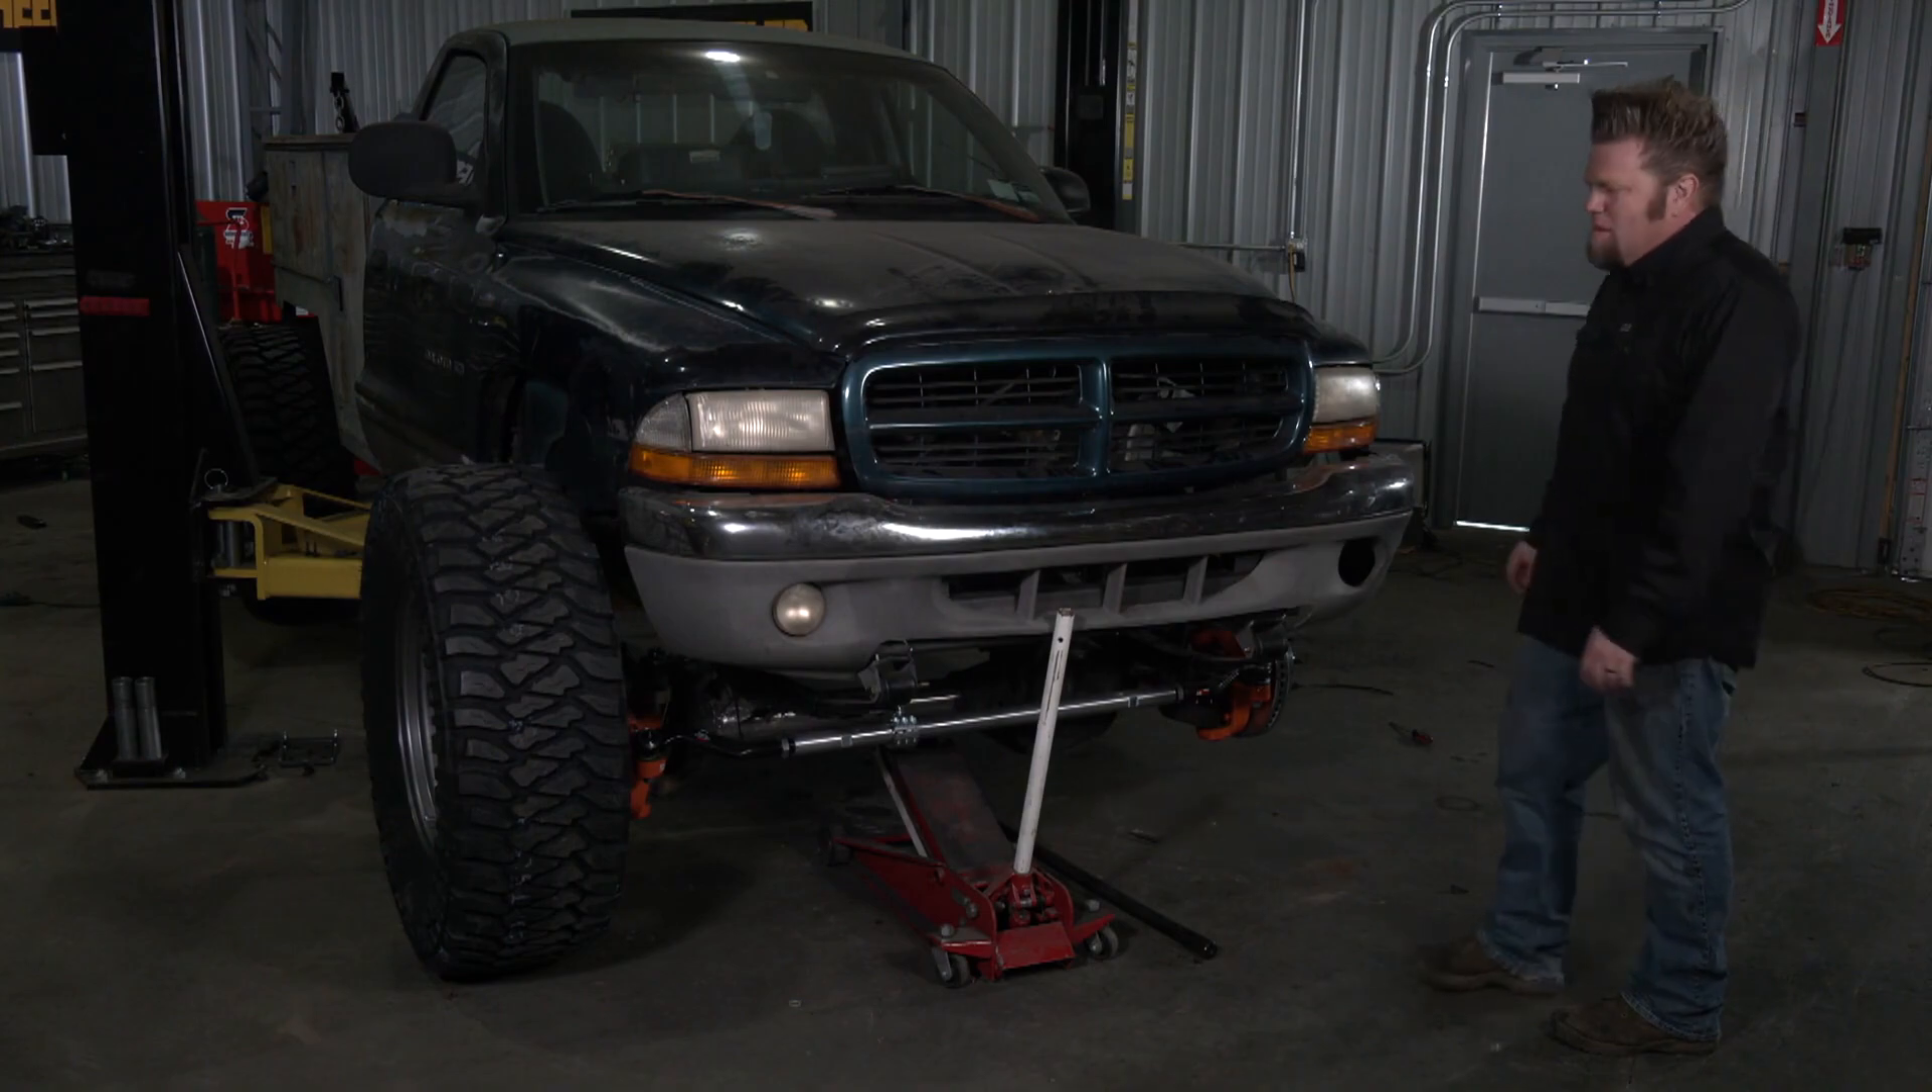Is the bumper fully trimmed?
No.